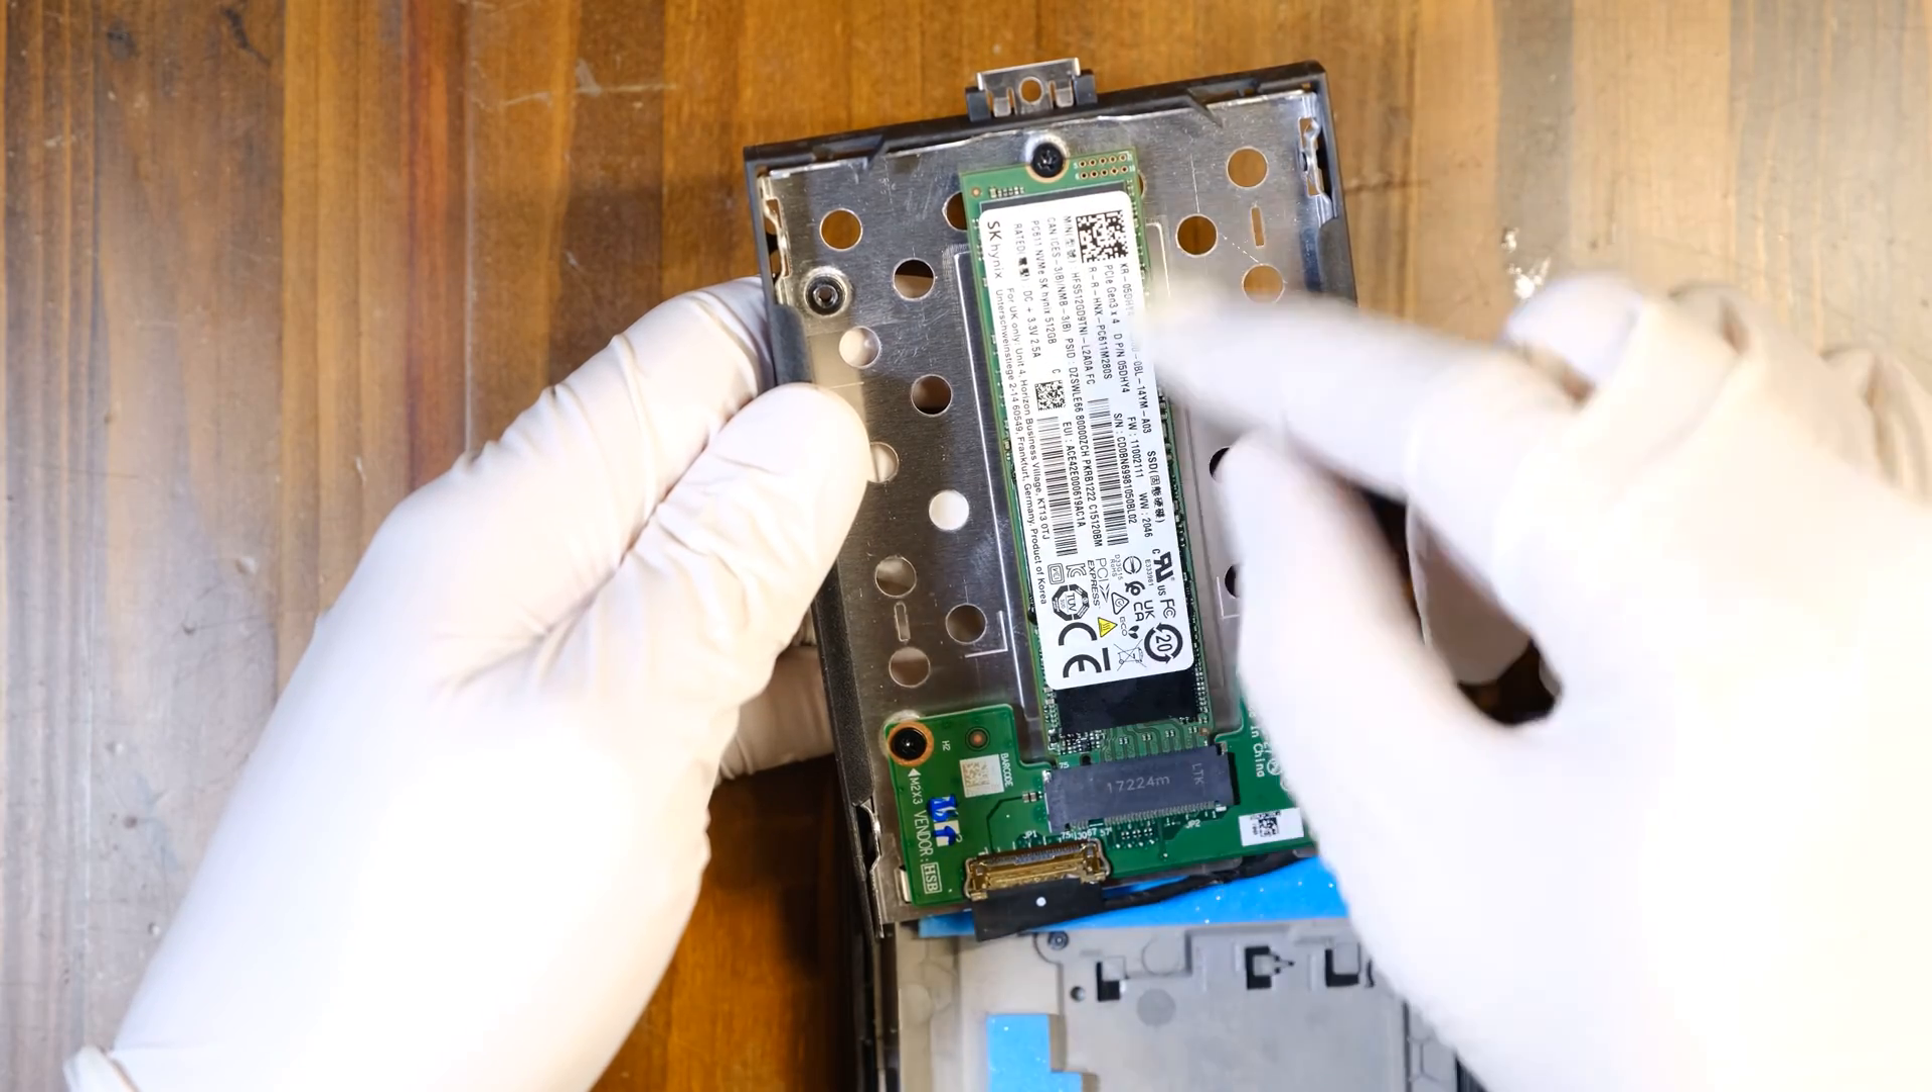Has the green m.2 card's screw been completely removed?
No.